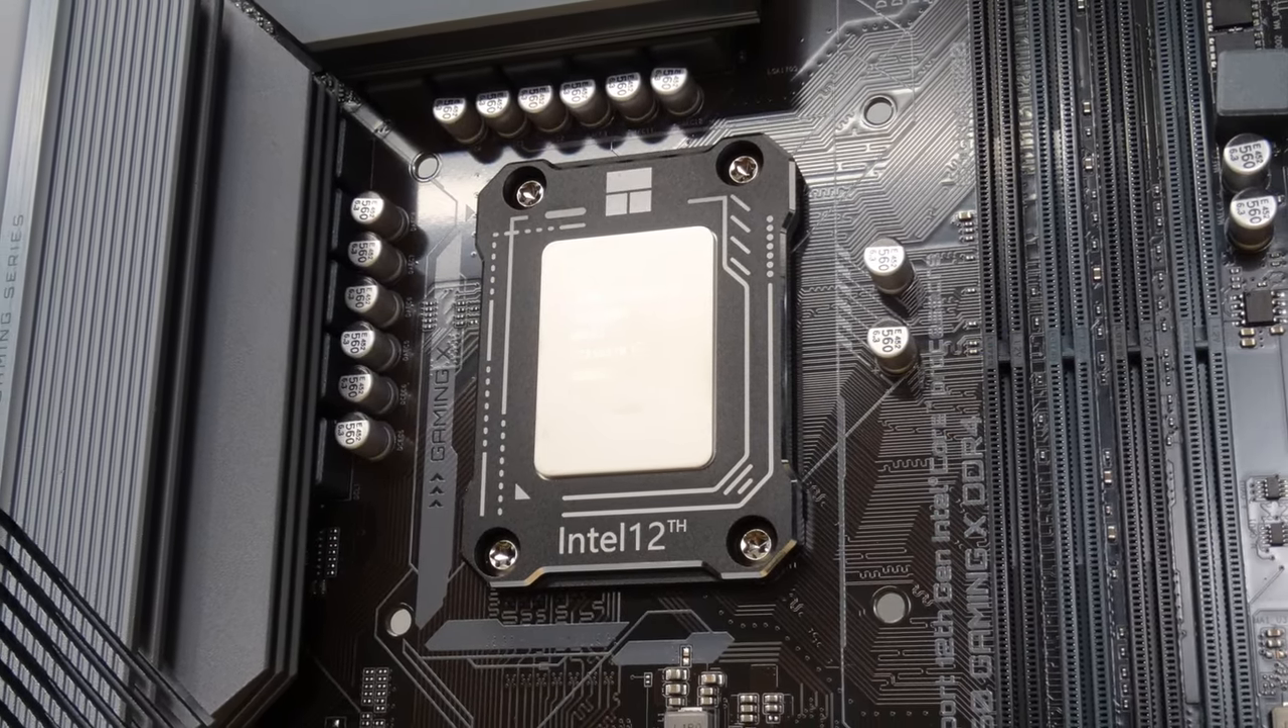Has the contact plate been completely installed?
Yes.